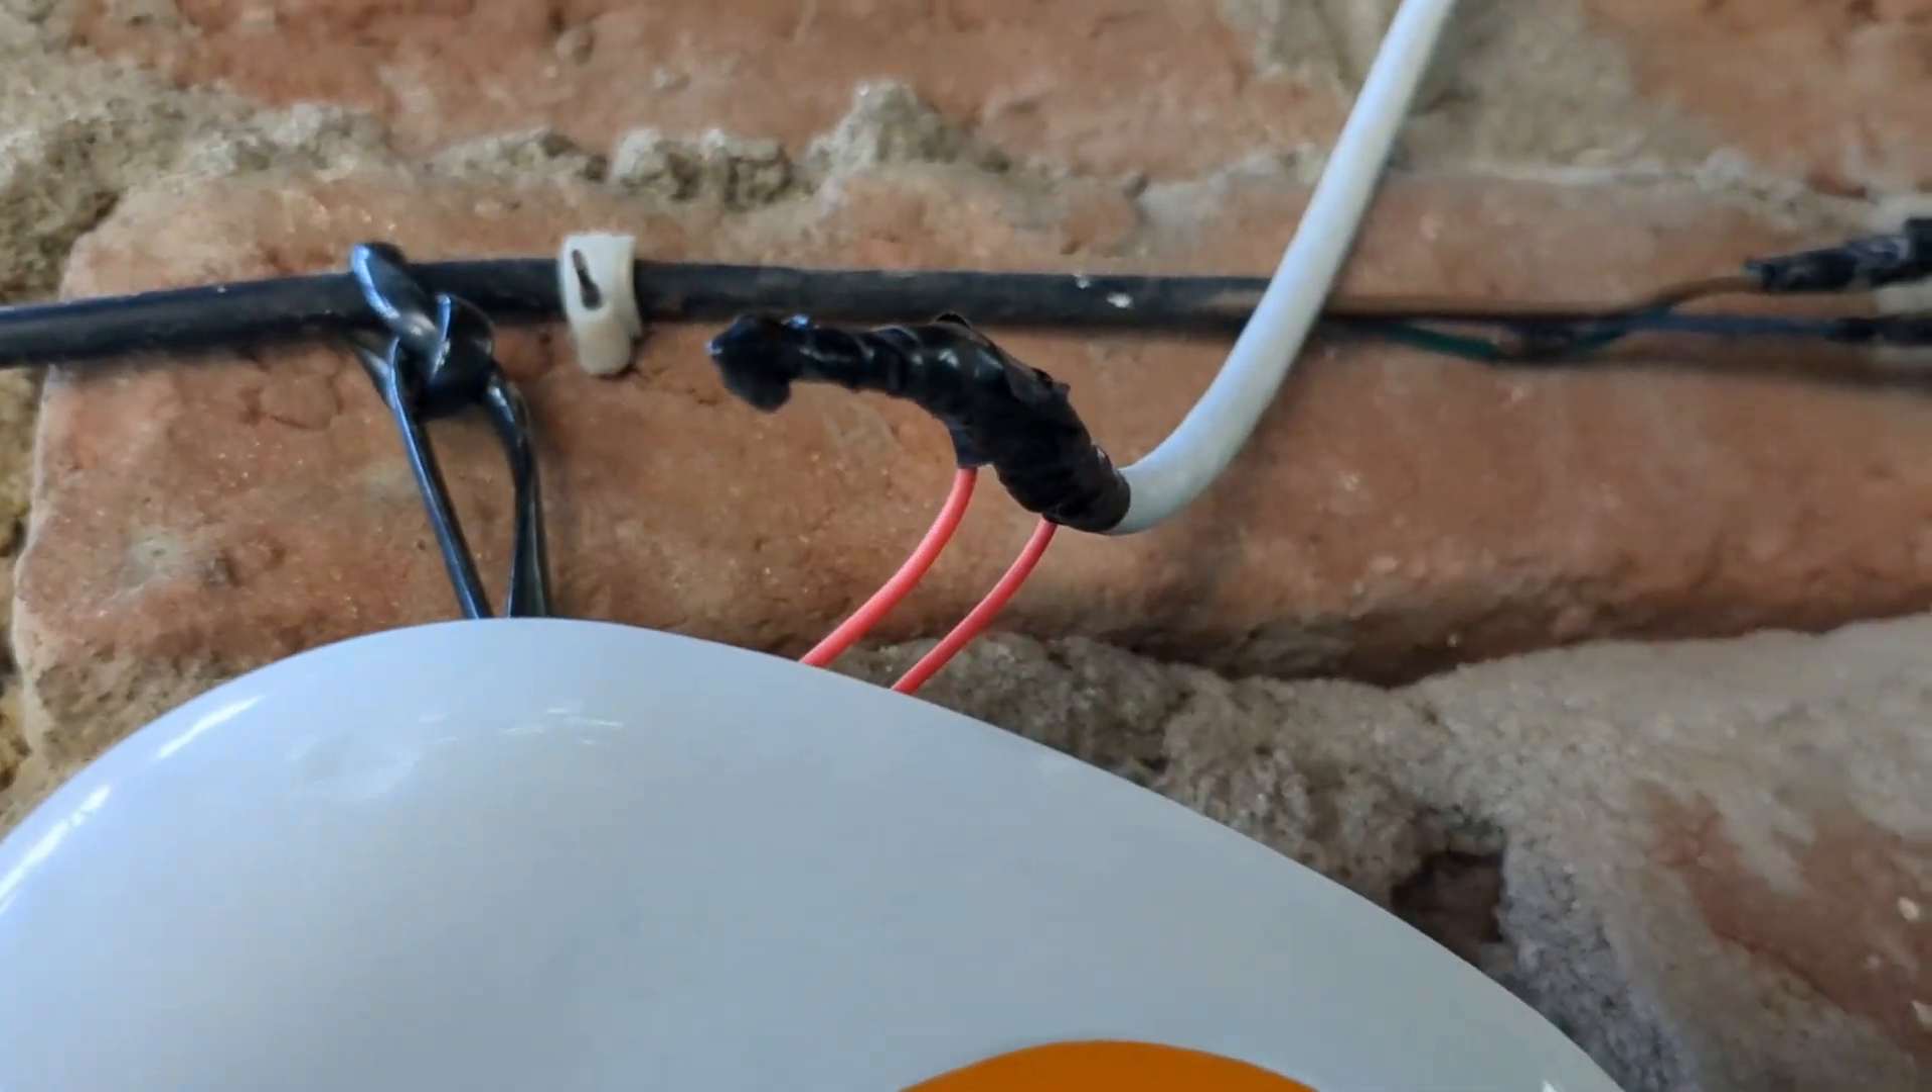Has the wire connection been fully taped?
Yes.